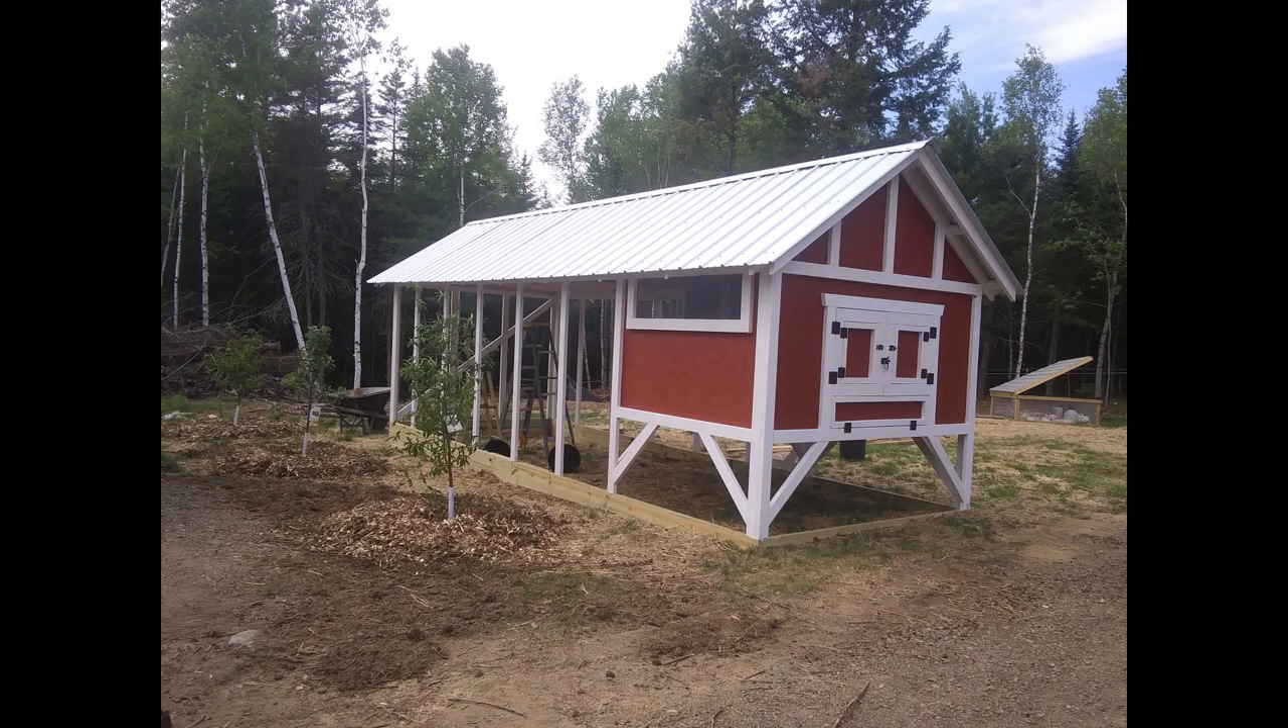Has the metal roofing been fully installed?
Yes.